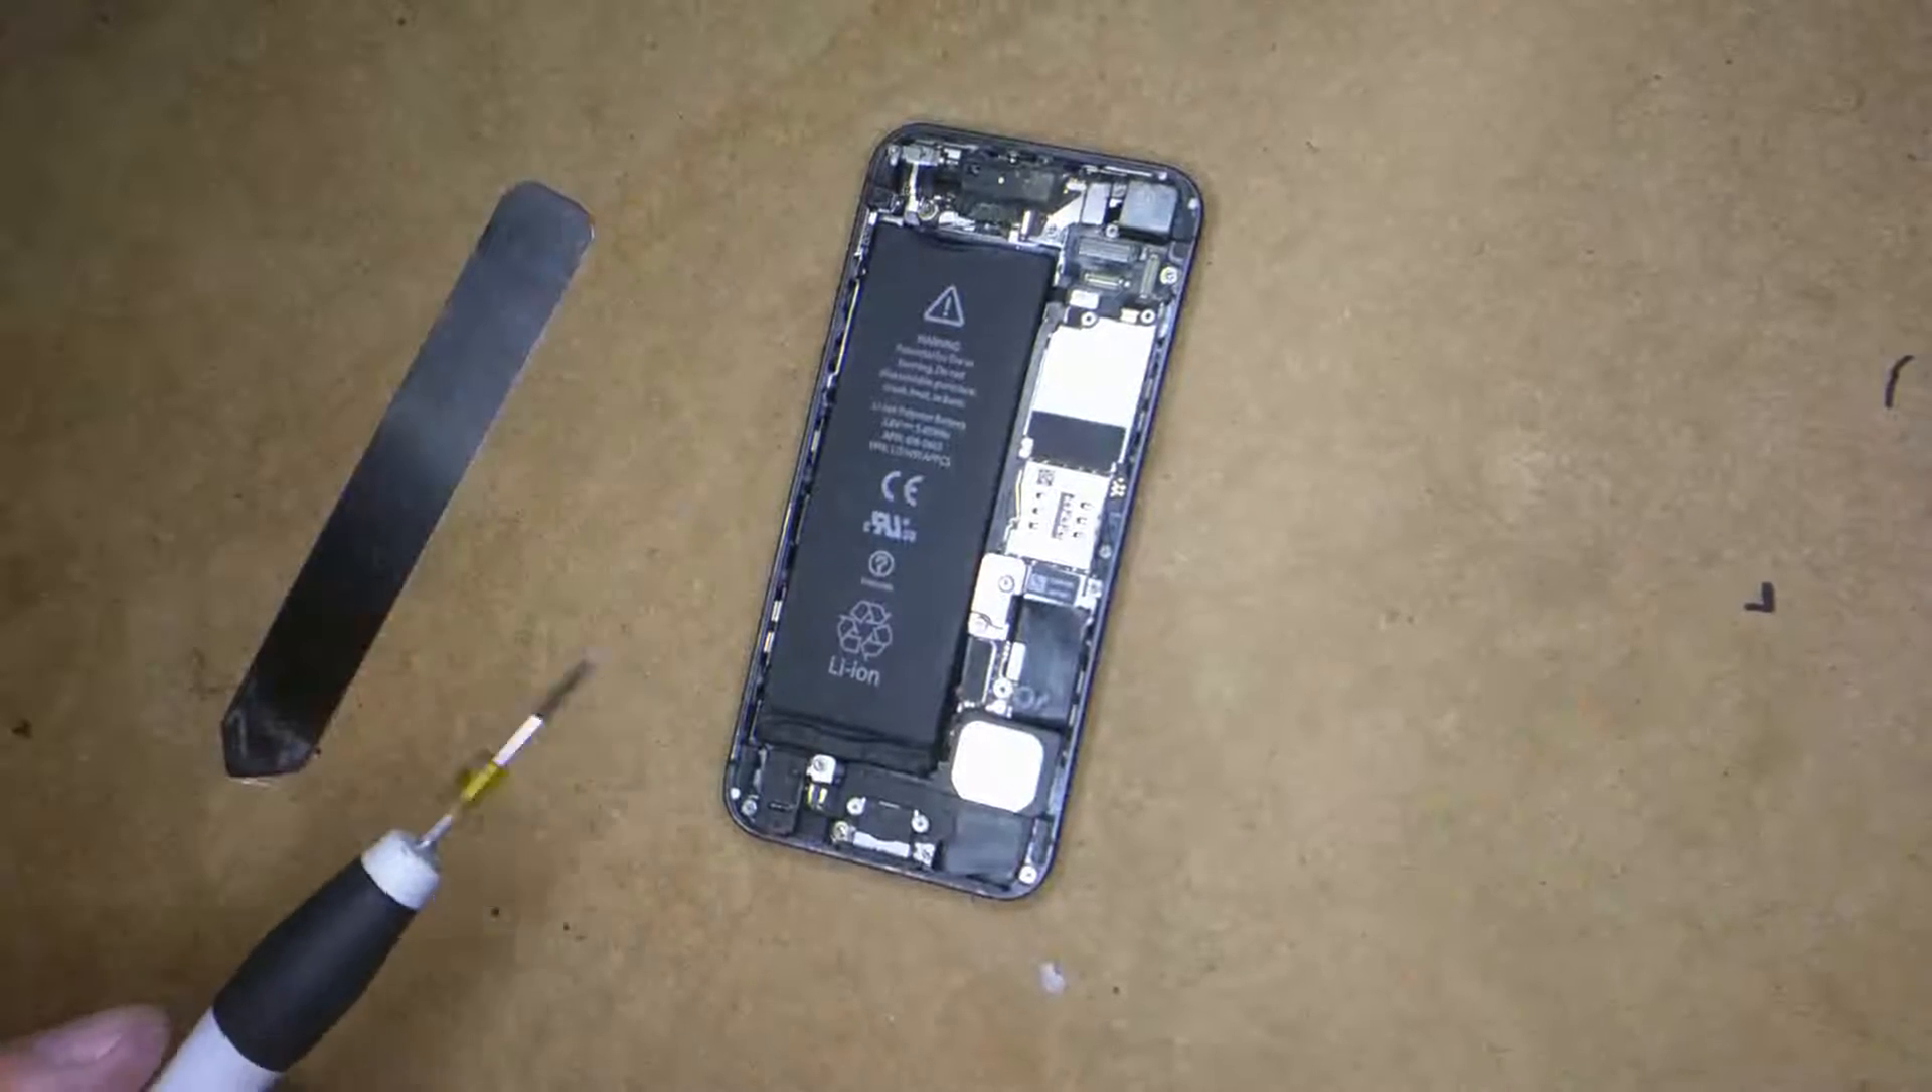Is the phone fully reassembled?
No.